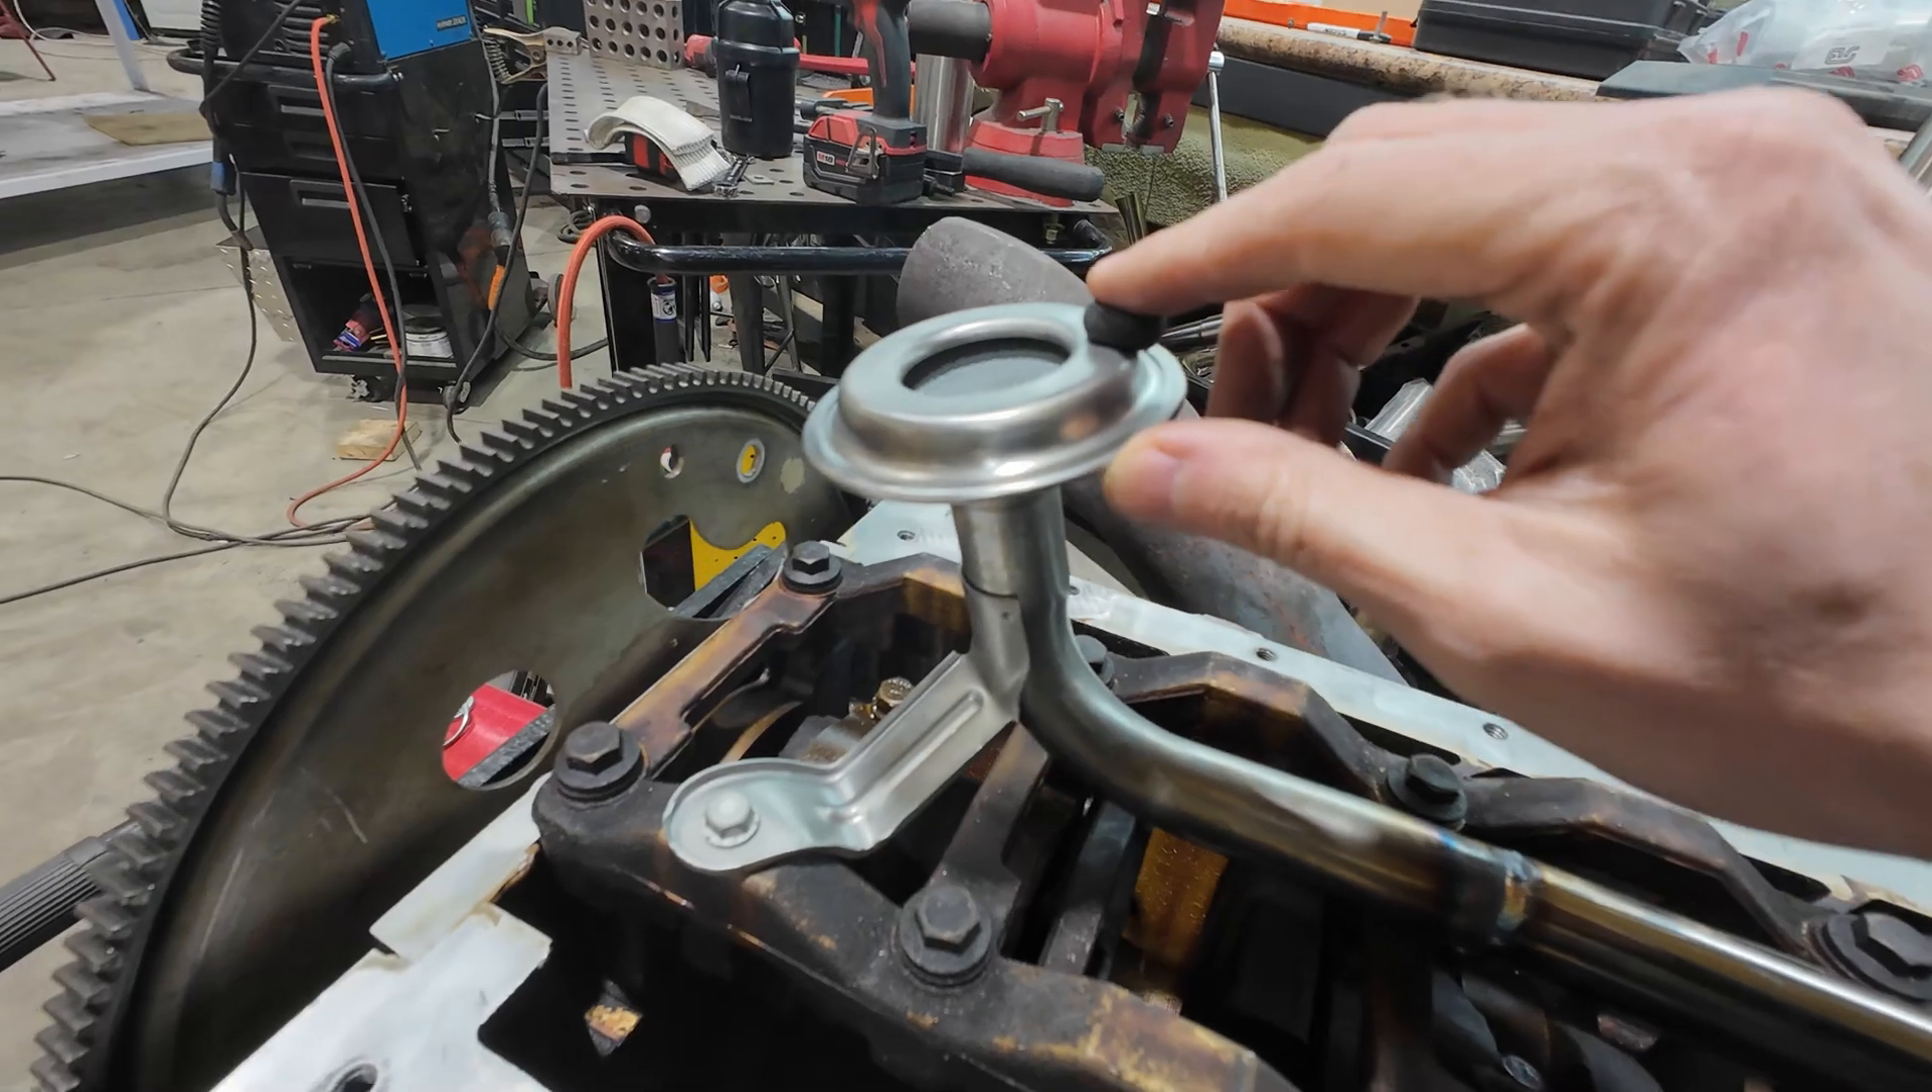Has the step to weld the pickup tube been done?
Yes.